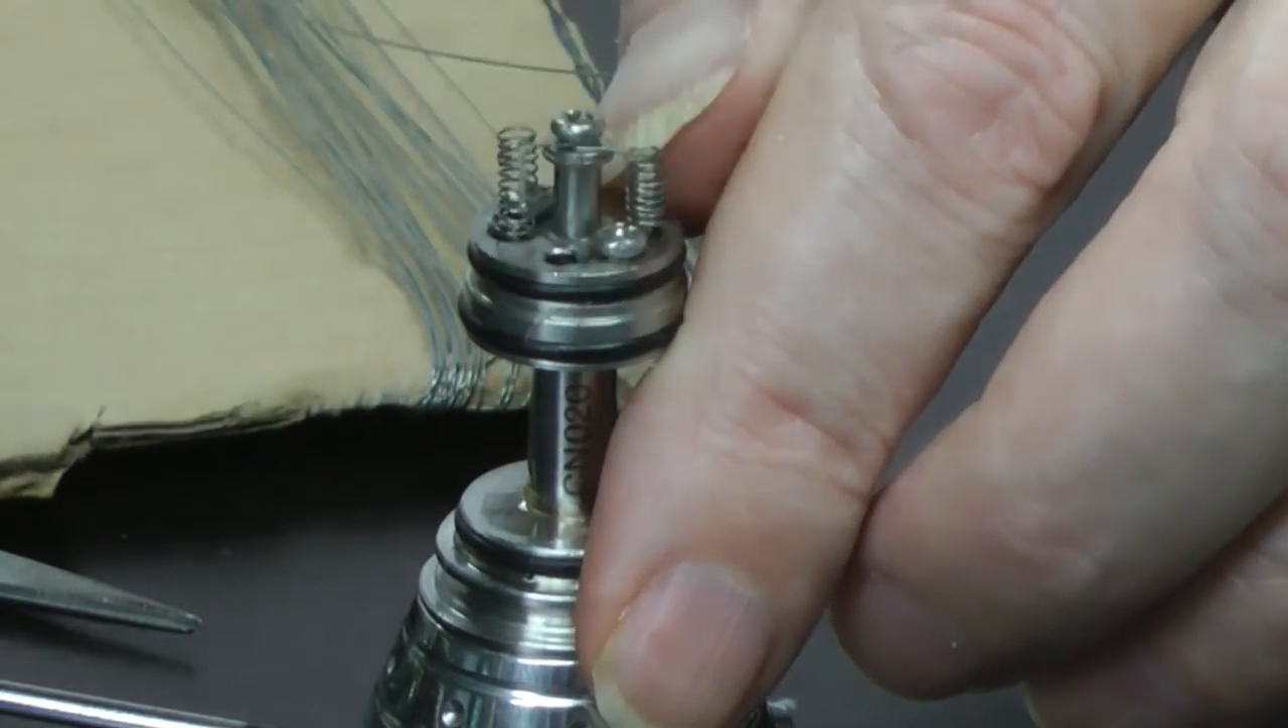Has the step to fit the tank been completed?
No.